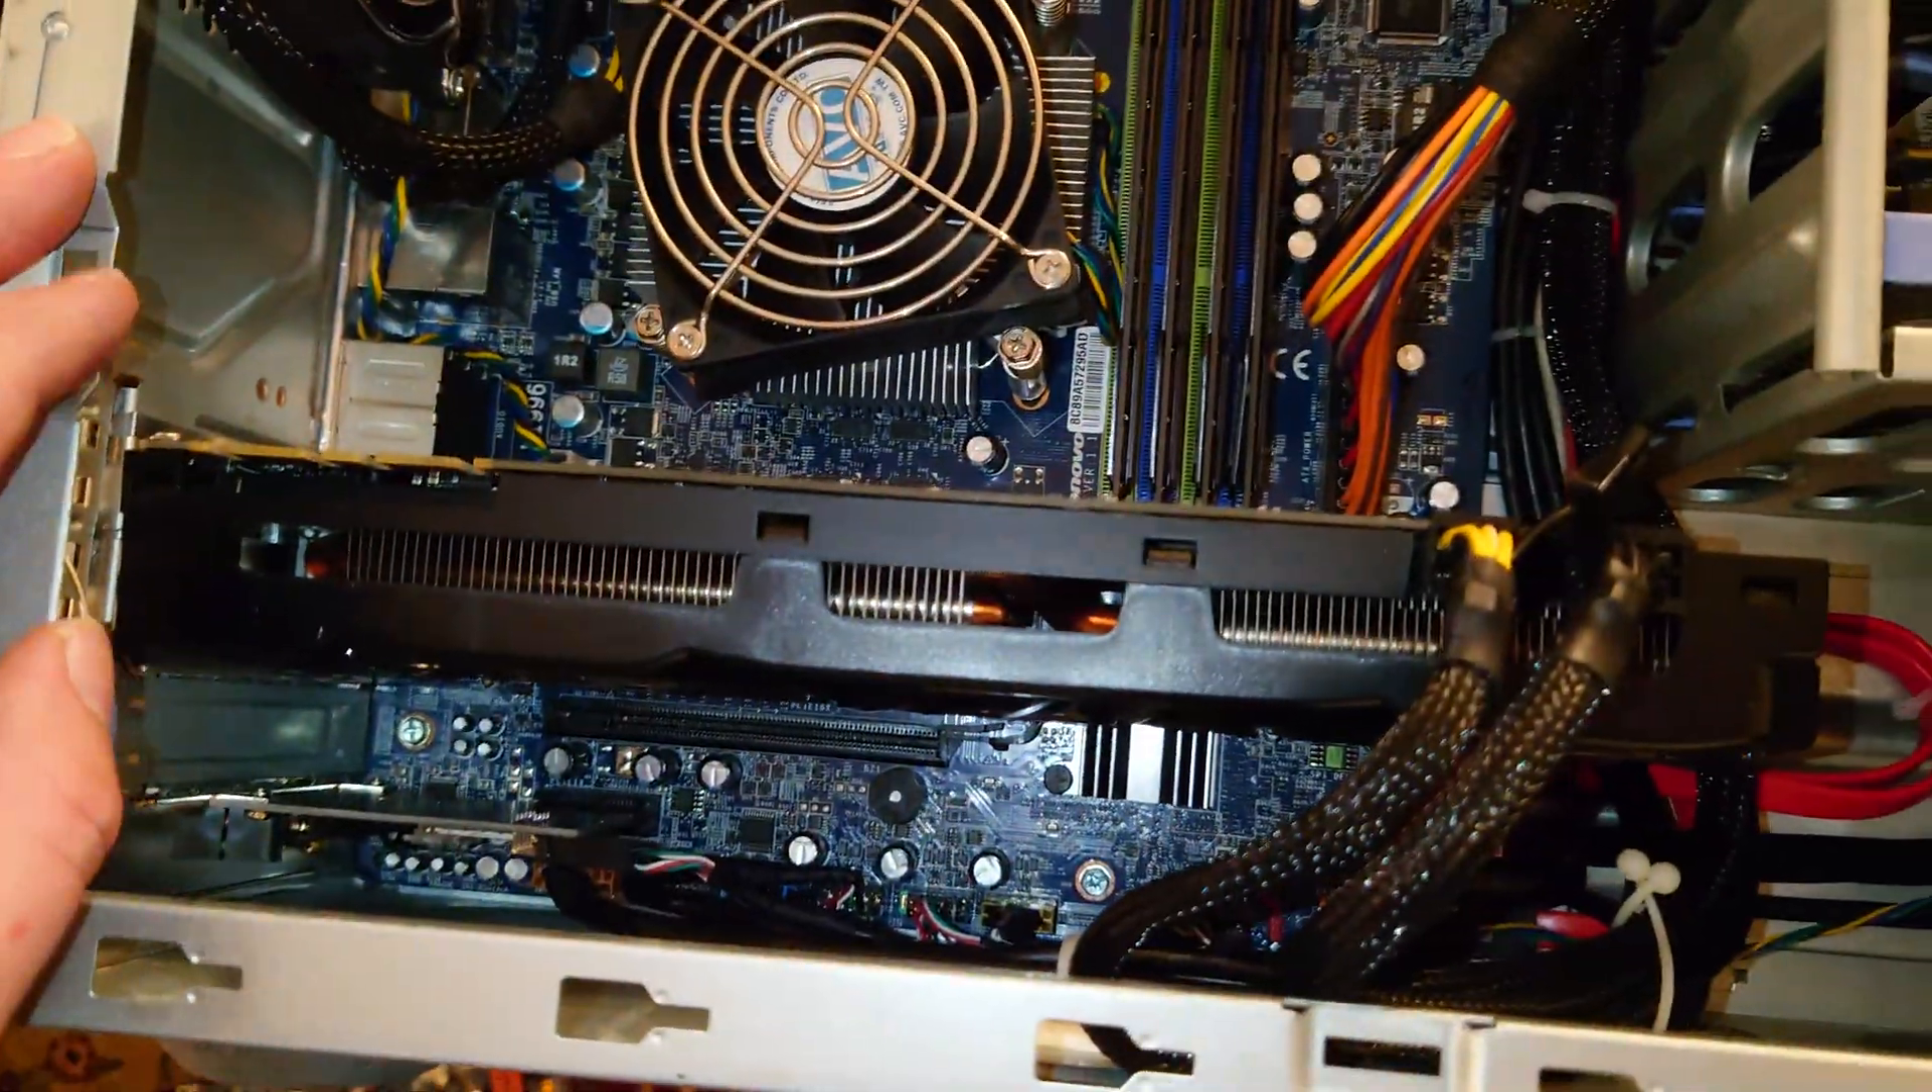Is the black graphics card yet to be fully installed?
No.